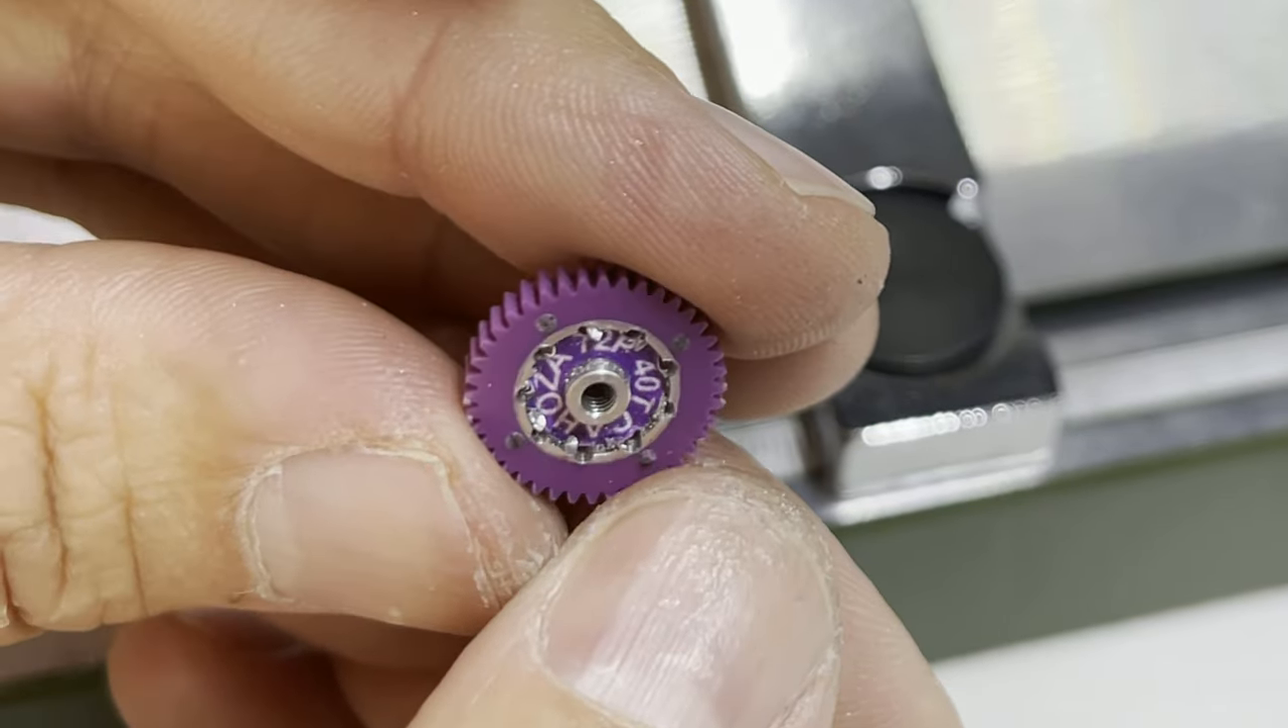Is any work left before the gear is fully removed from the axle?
No.